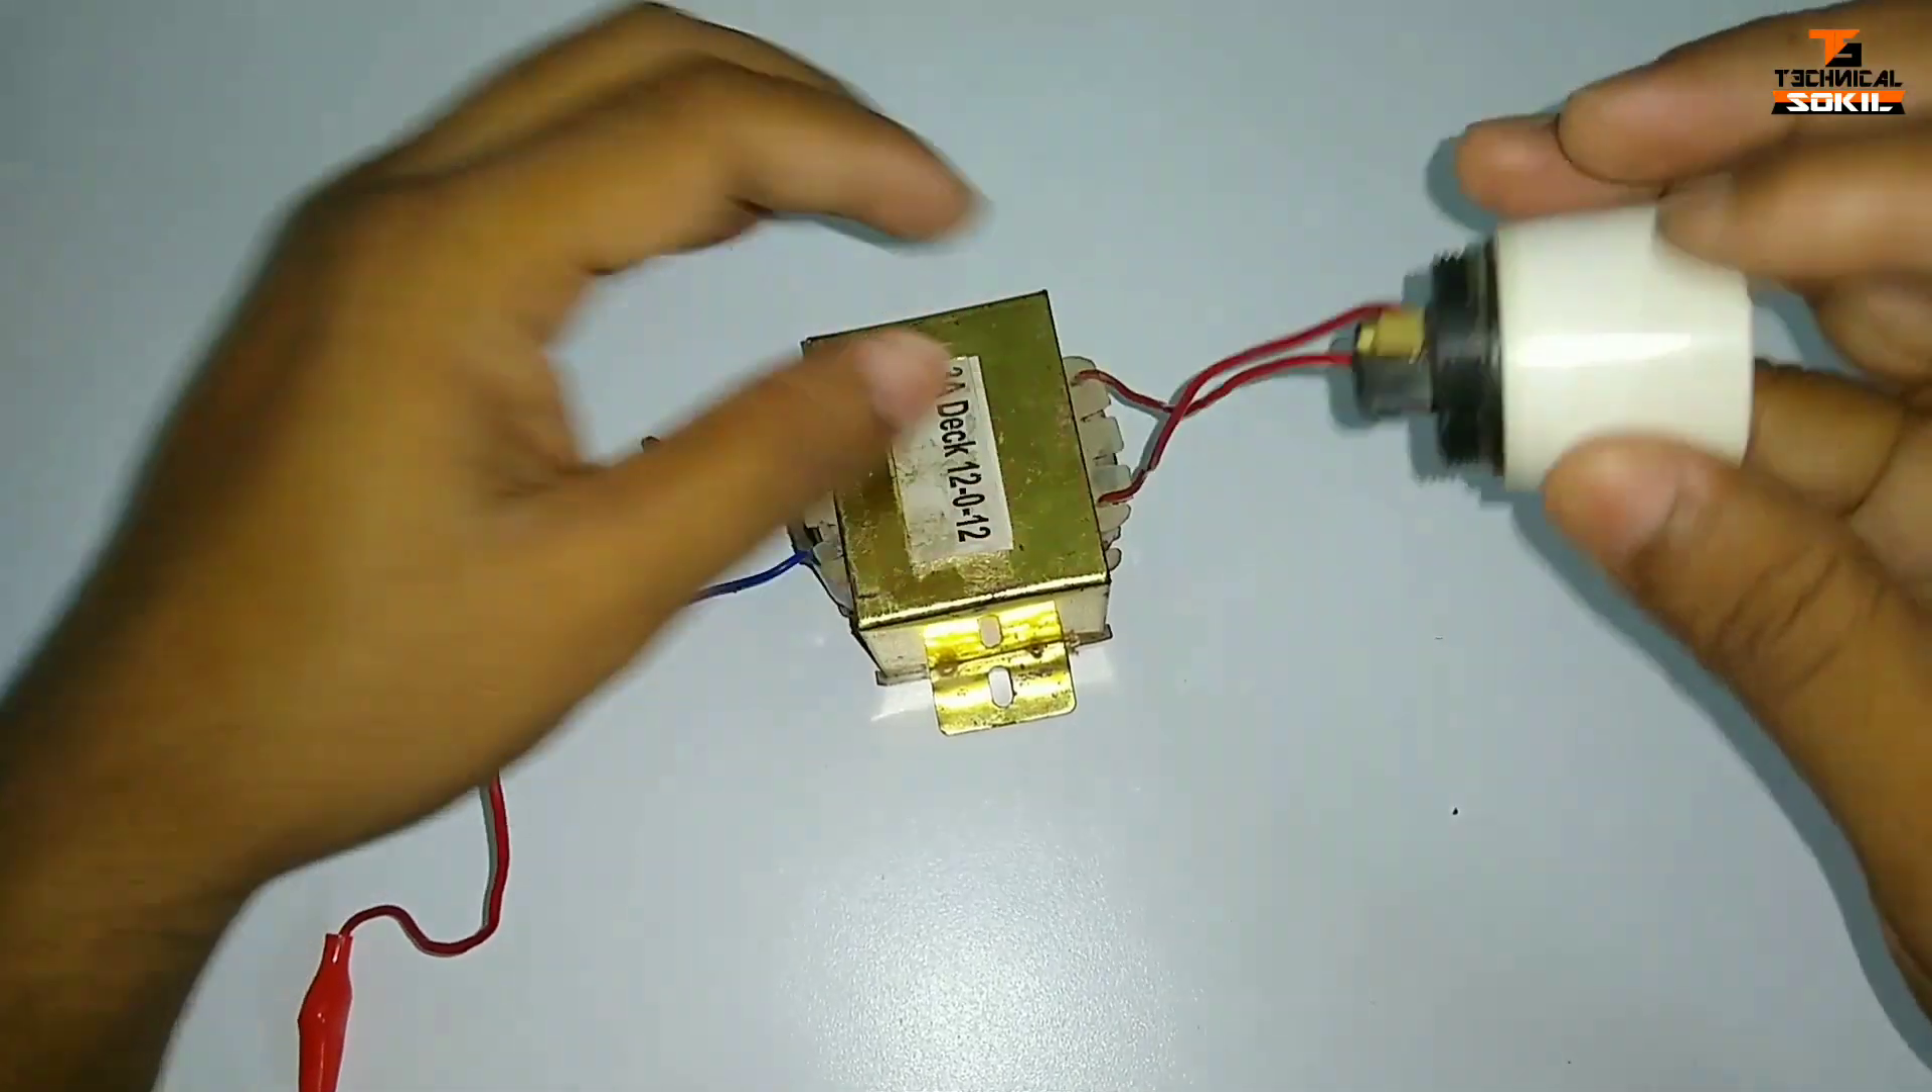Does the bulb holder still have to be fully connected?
No.